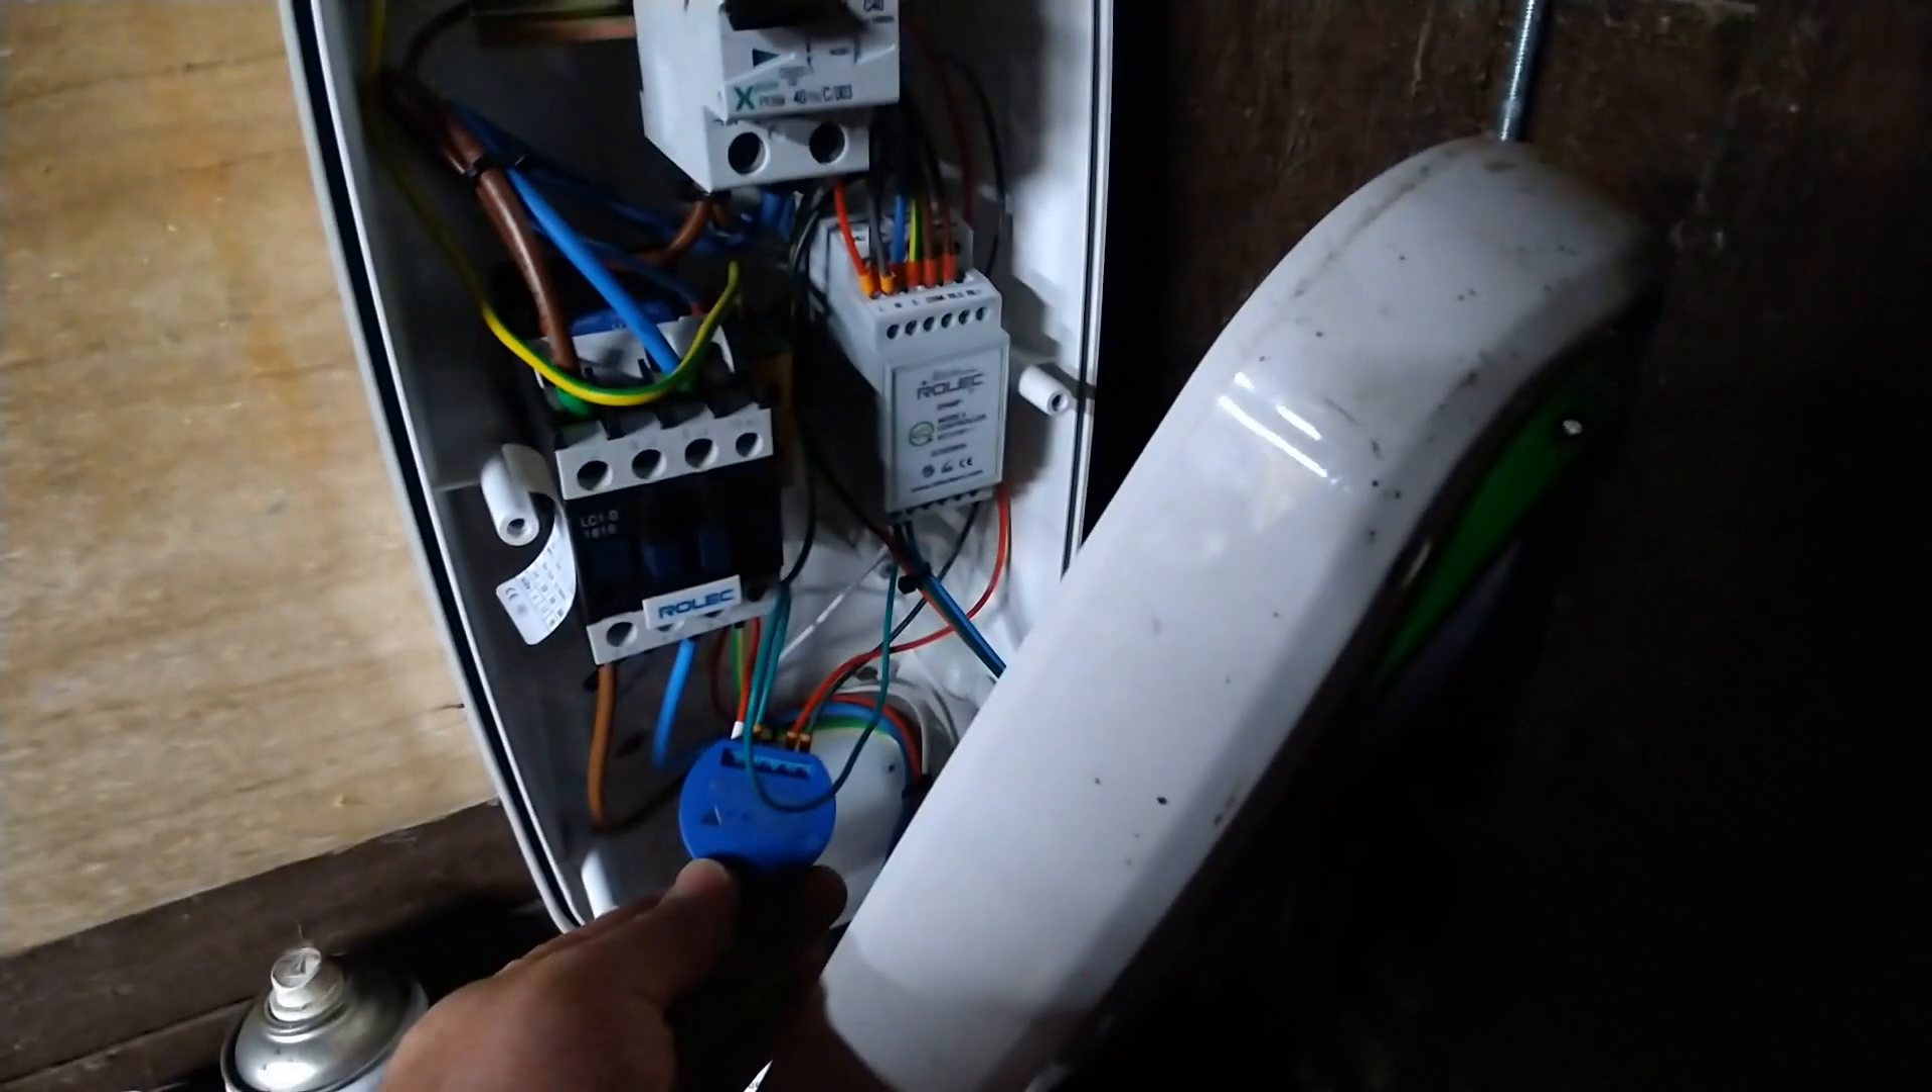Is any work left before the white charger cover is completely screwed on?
Yes.